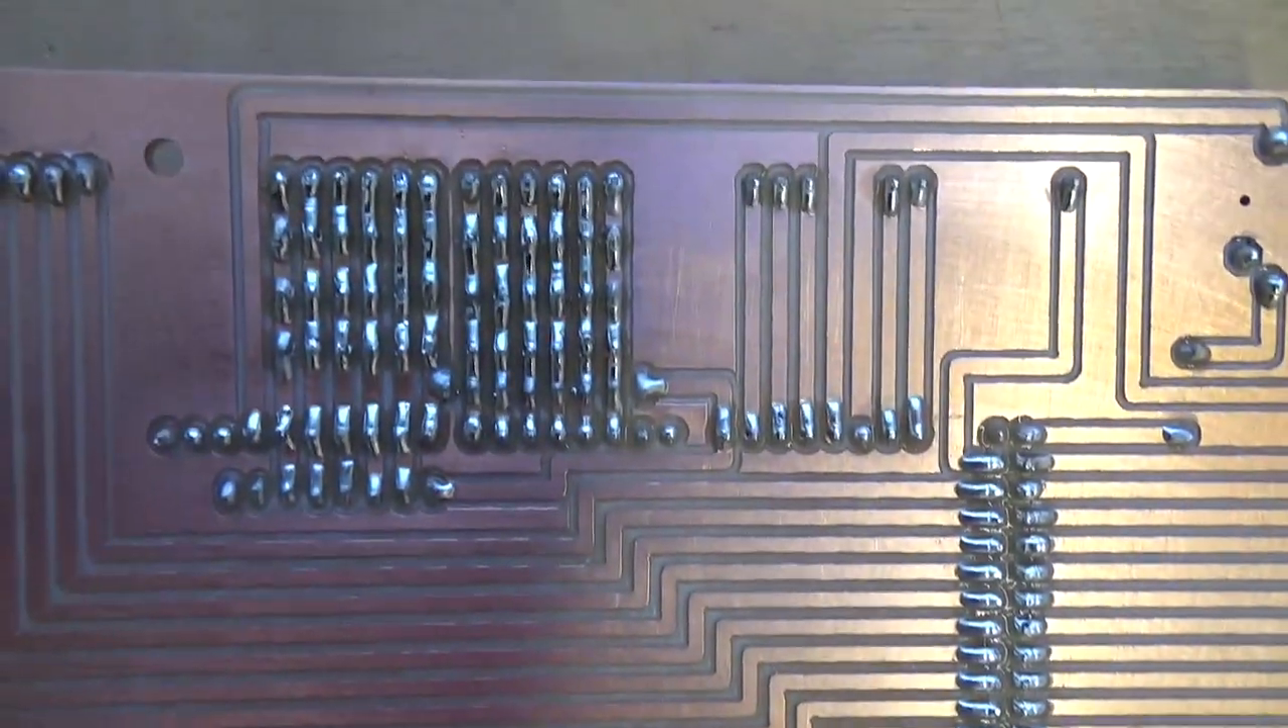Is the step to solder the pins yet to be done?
No.